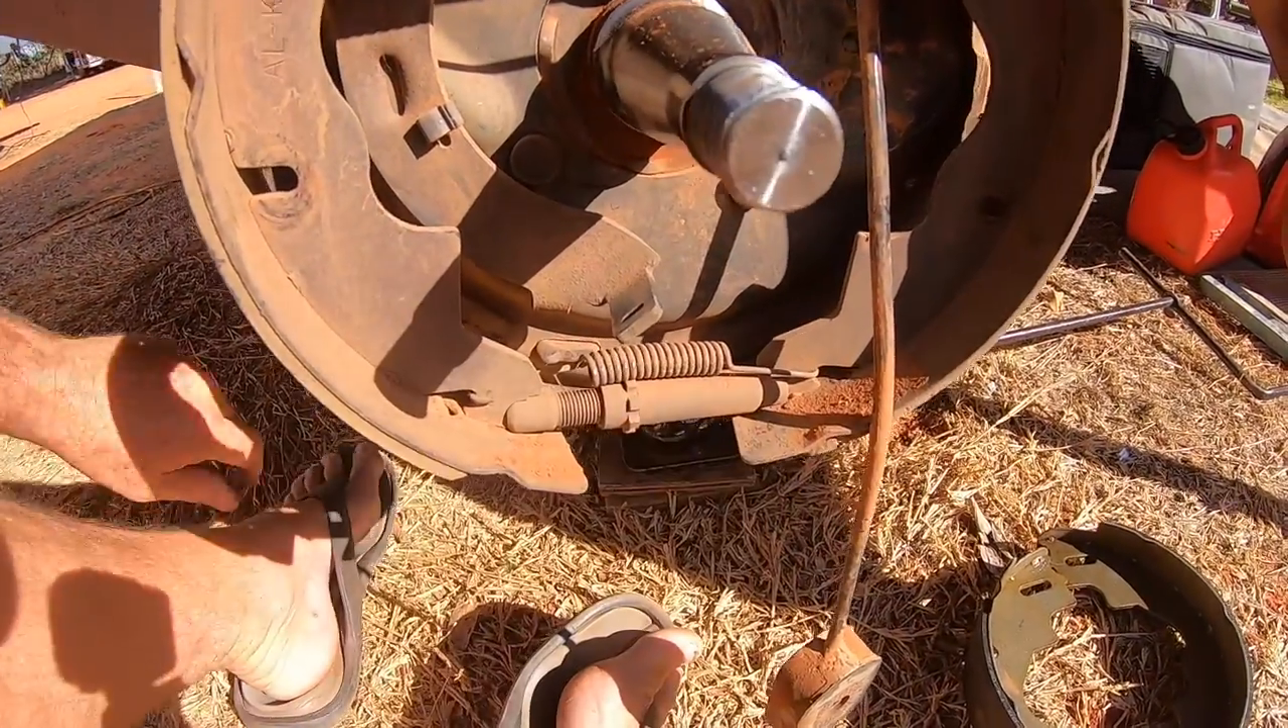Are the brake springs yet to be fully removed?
Yes.